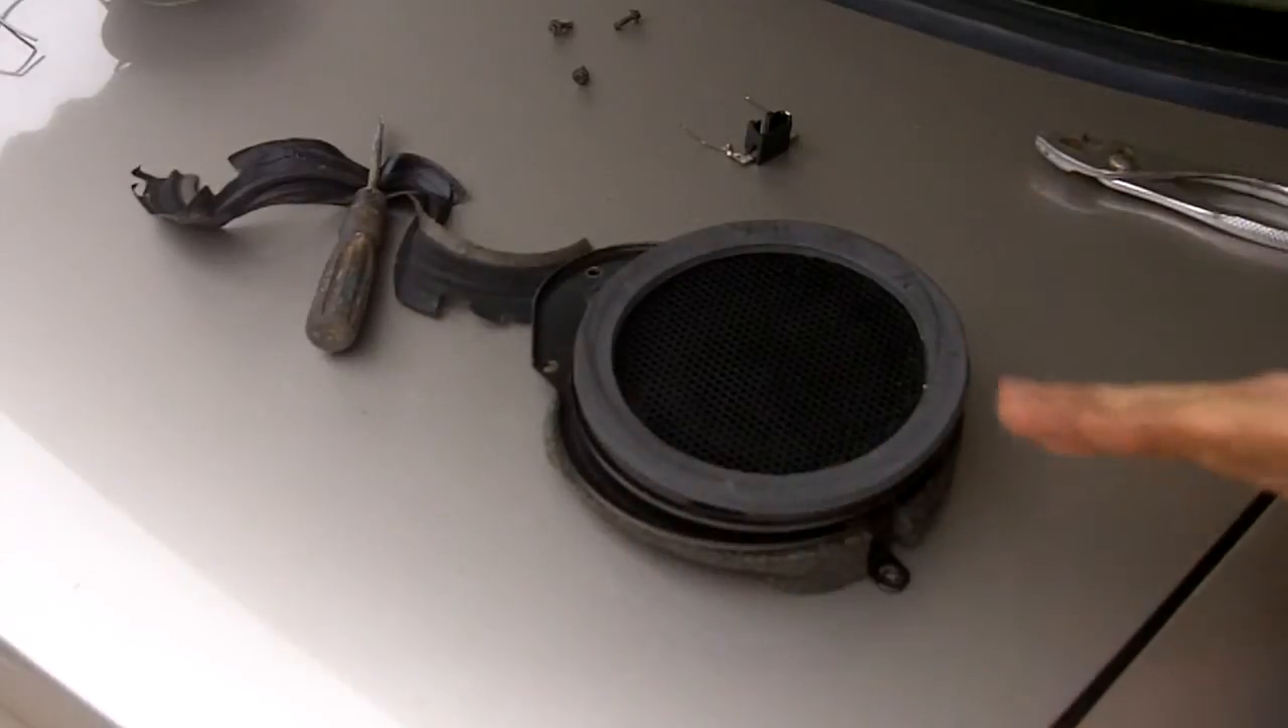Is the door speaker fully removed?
Yes.